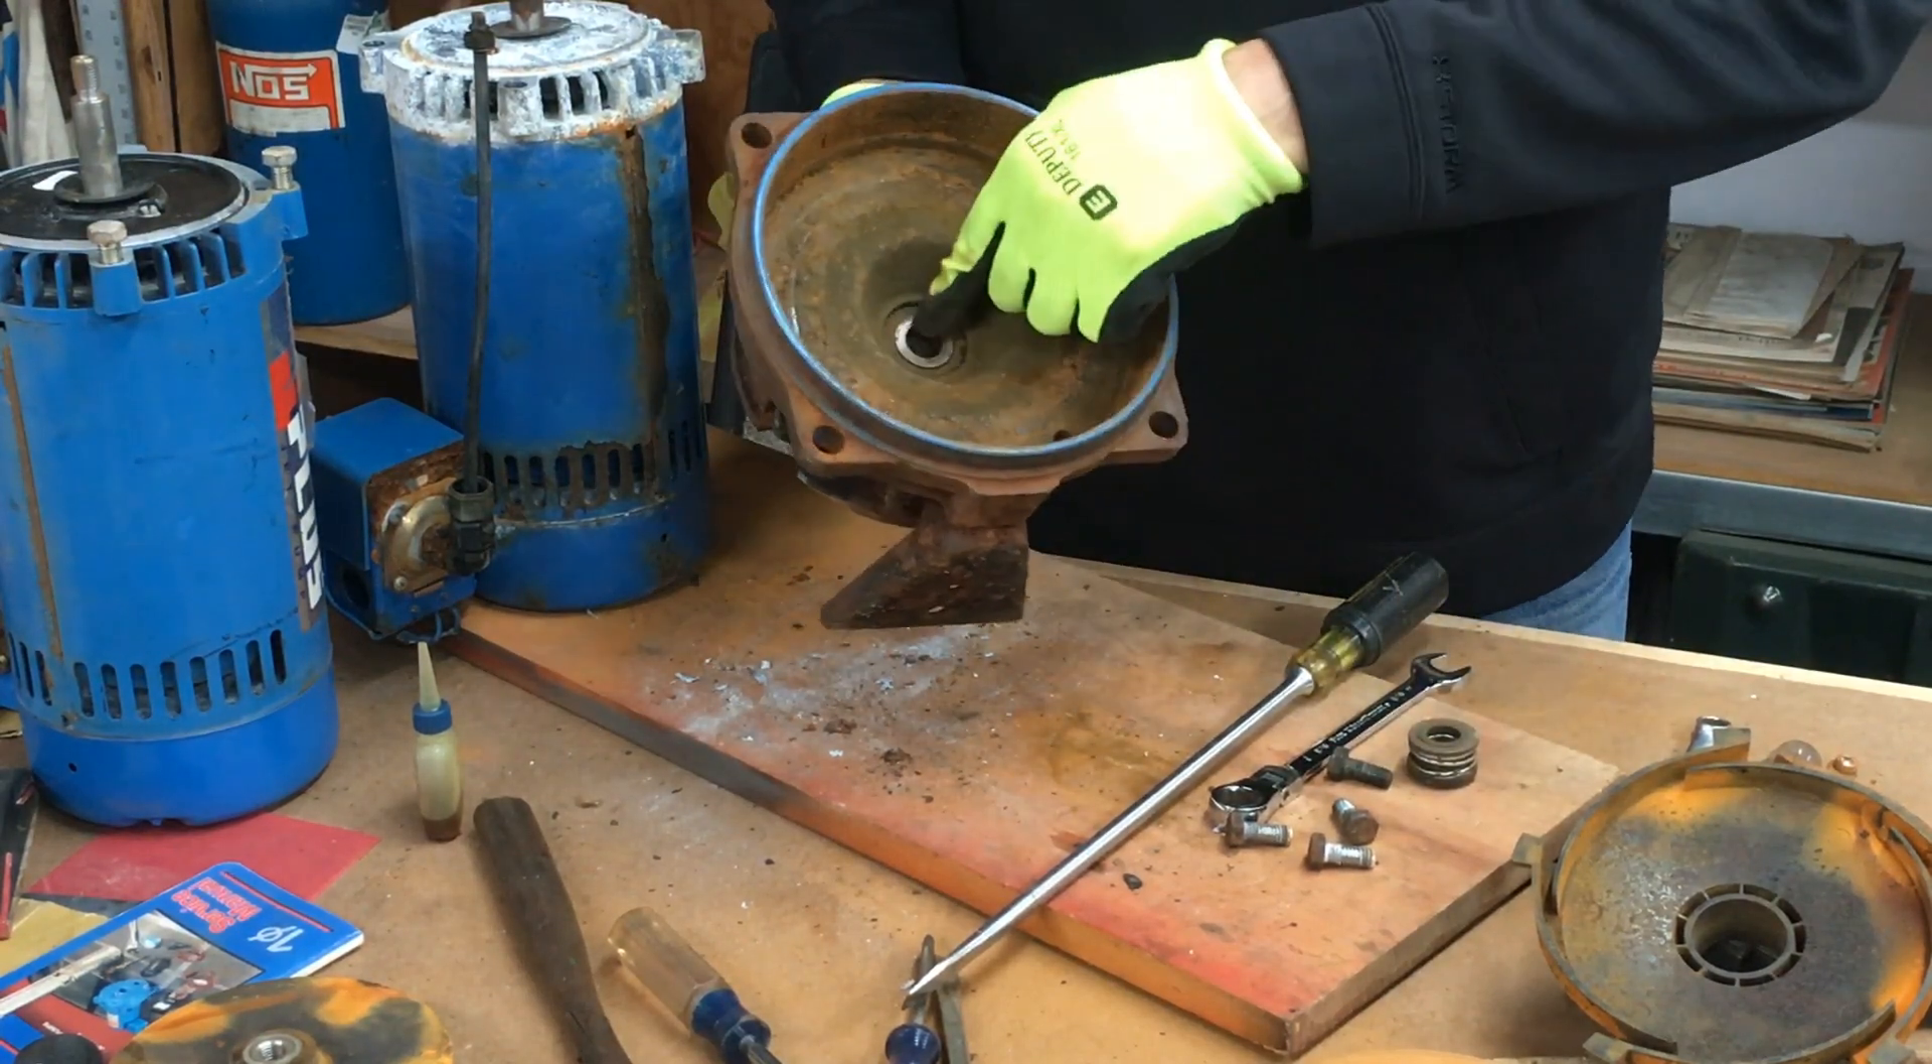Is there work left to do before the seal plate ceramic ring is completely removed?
Yes.